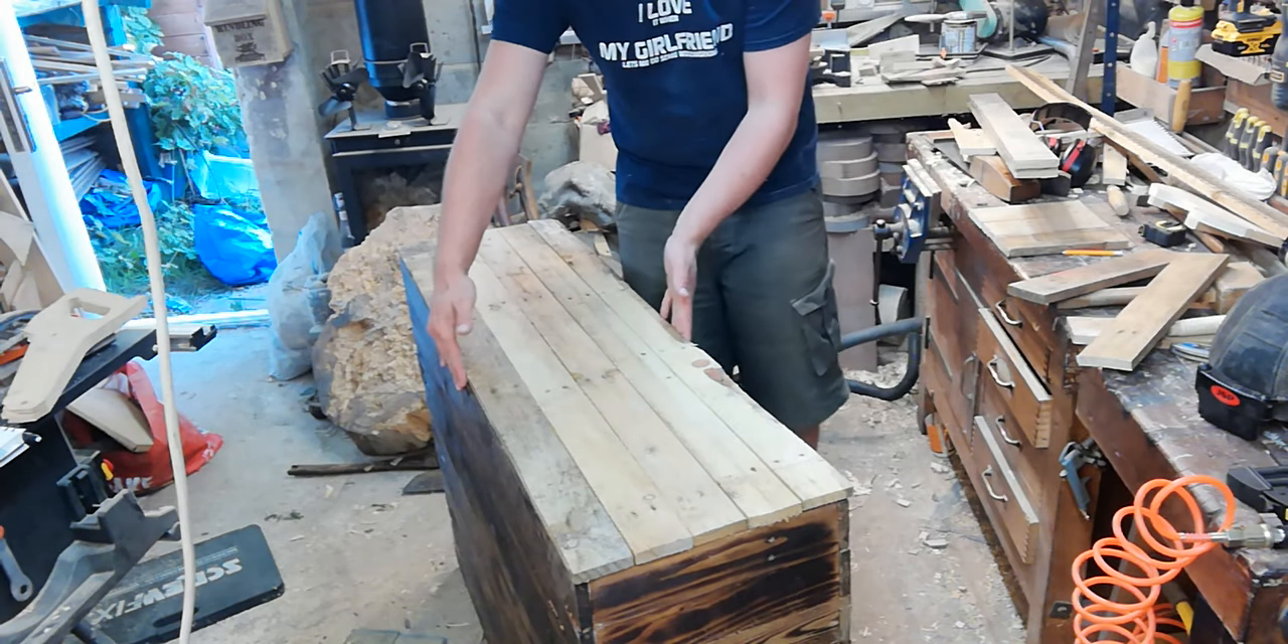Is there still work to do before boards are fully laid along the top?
No.